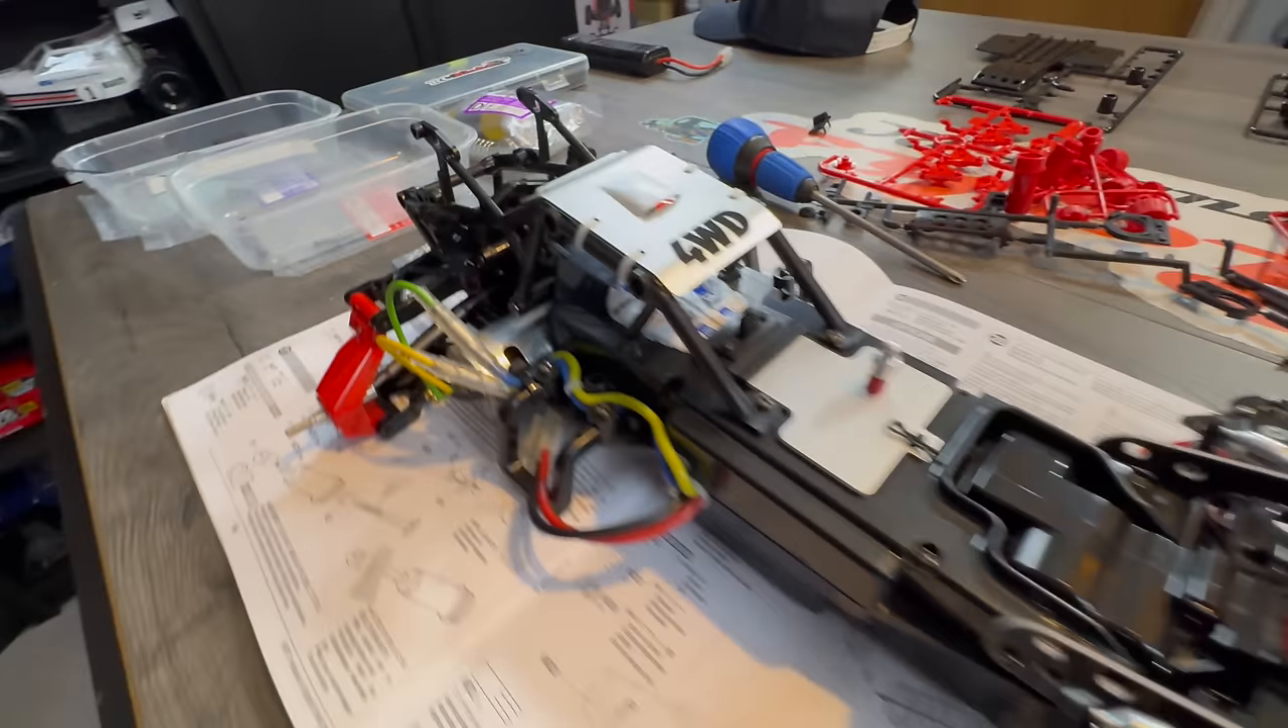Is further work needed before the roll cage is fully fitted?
No.